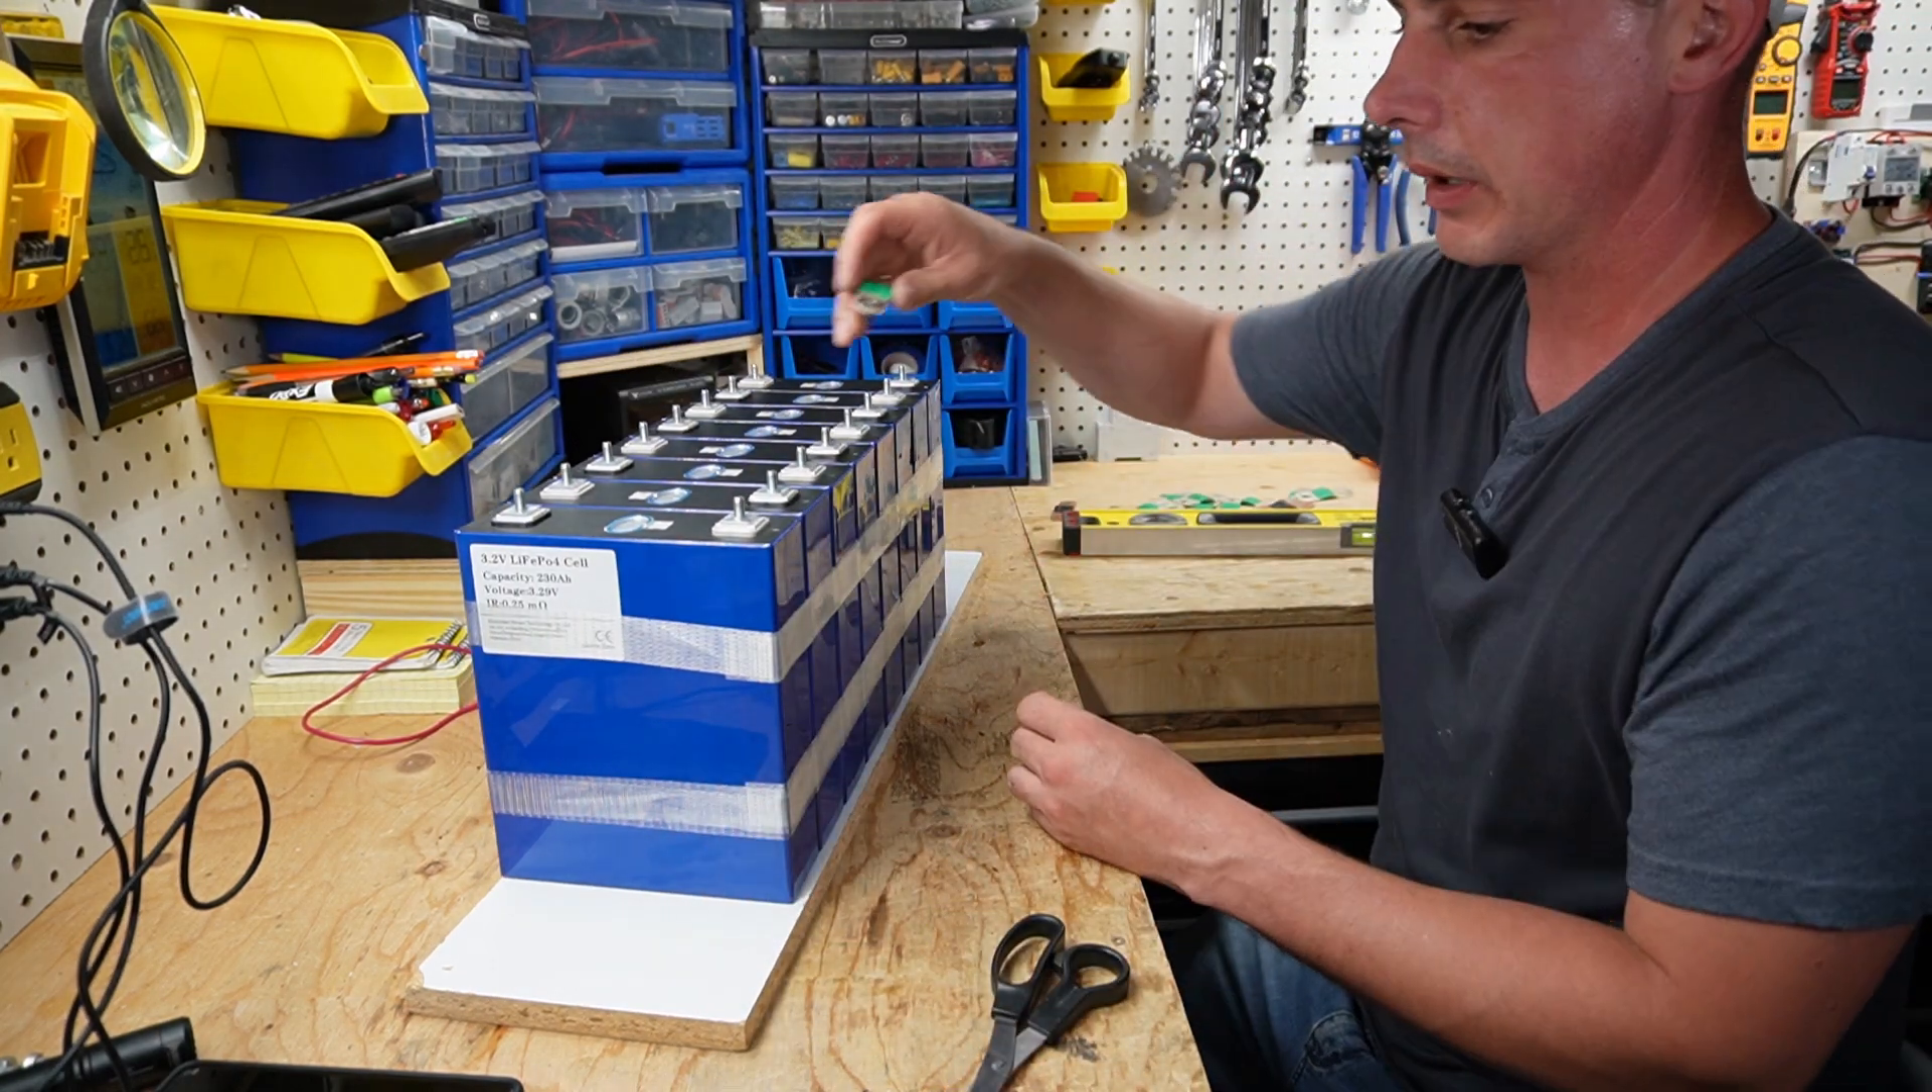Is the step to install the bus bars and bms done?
No.